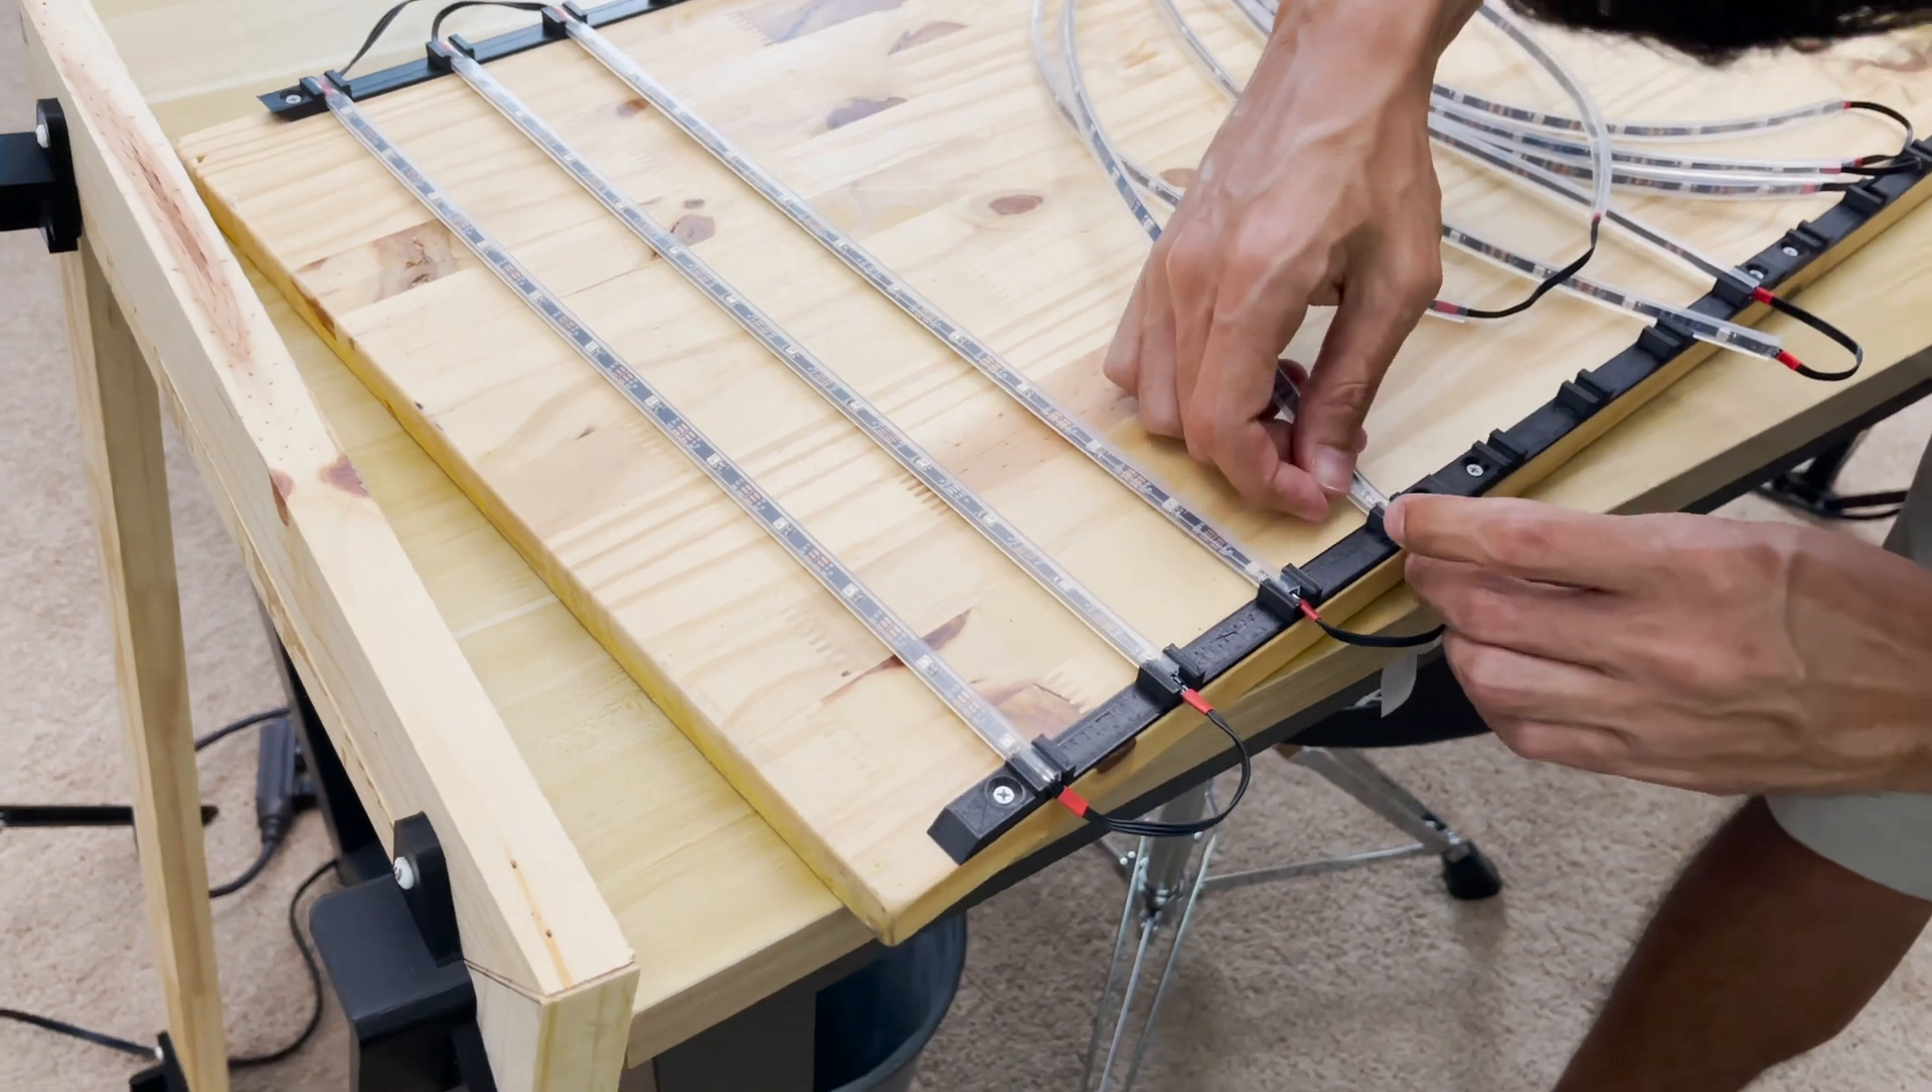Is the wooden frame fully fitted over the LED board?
No.